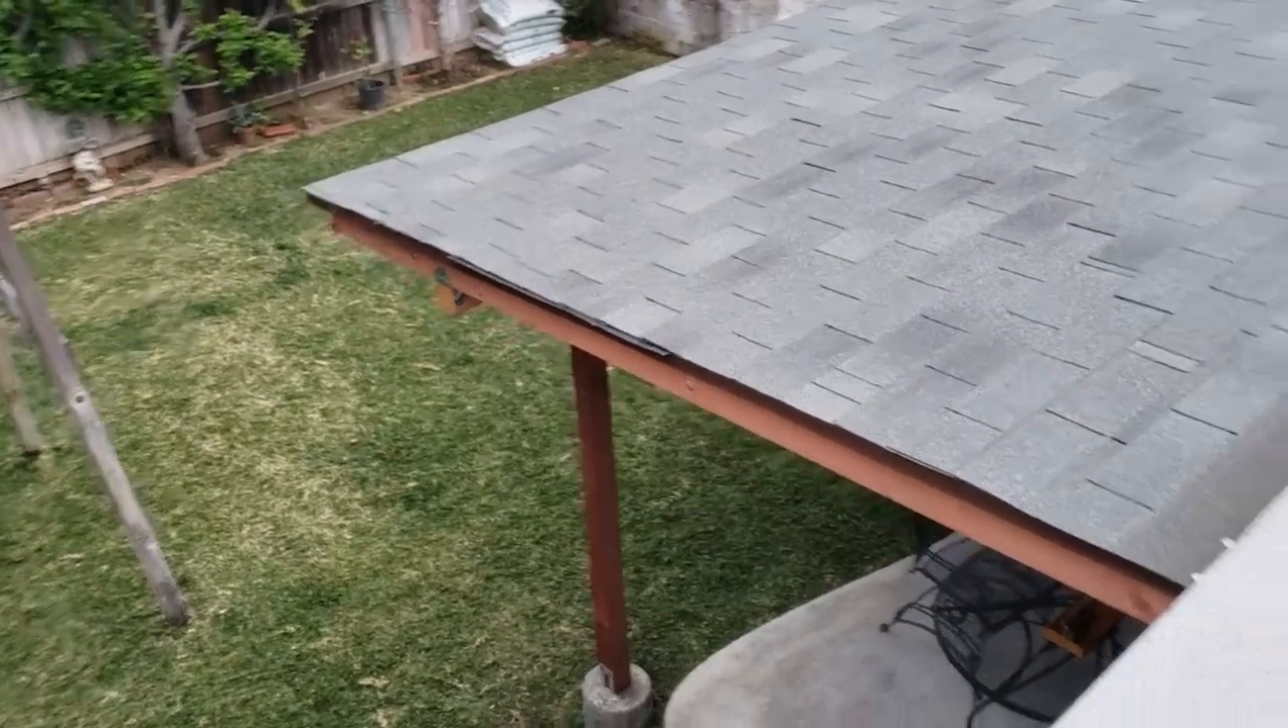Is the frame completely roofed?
Yes.